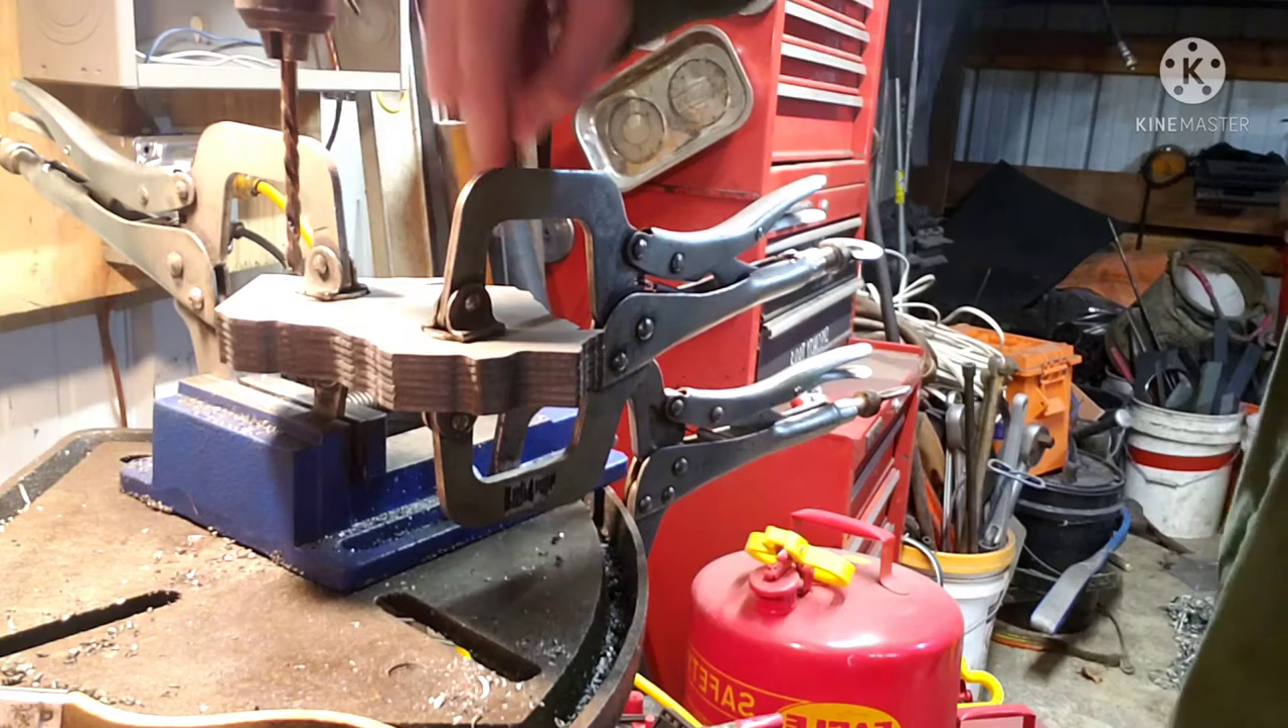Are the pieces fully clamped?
Yes.